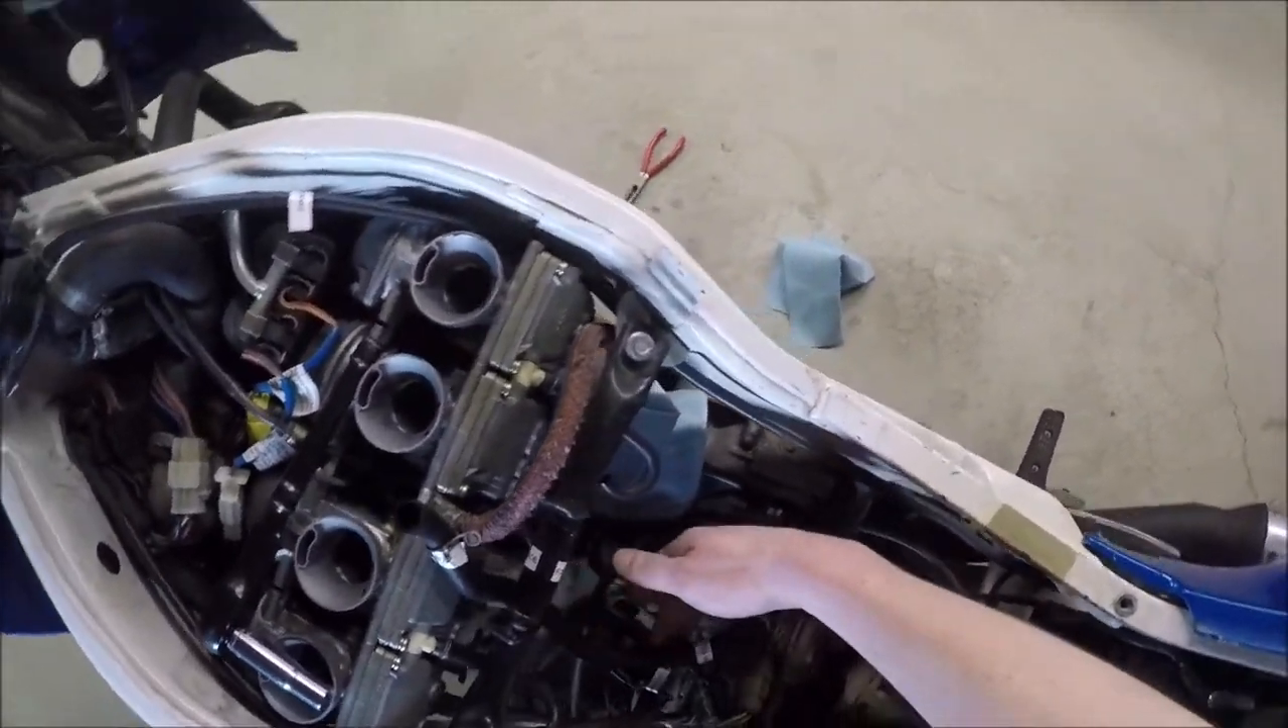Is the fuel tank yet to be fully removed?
No.